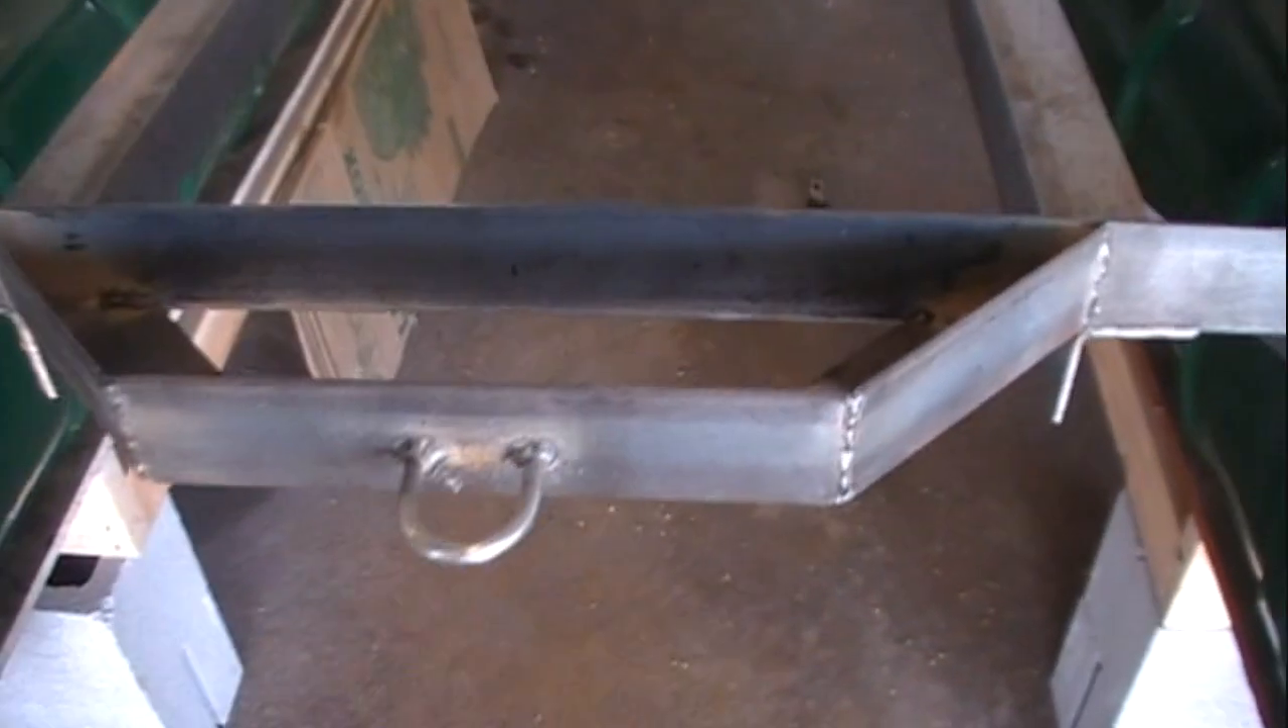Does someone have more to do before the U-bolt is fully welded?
No.